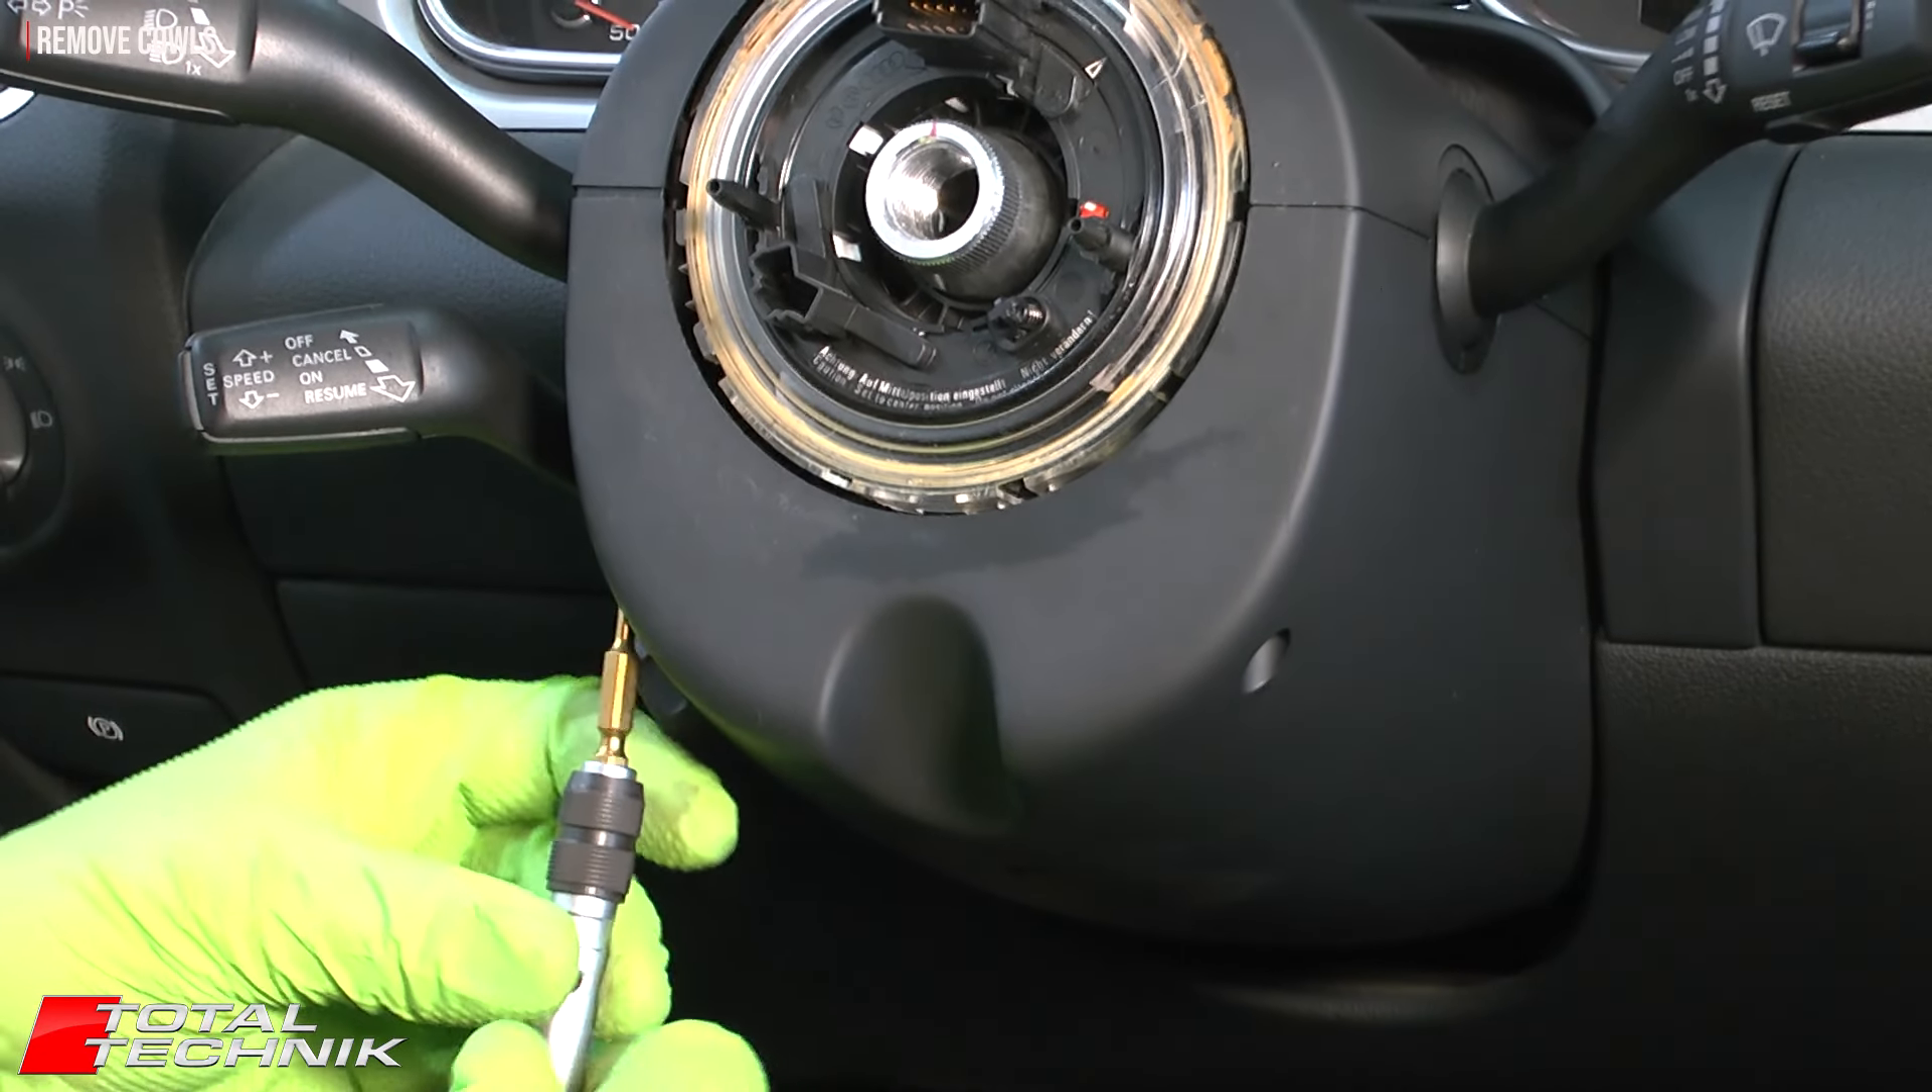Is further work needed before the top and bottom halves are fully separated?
Yes.